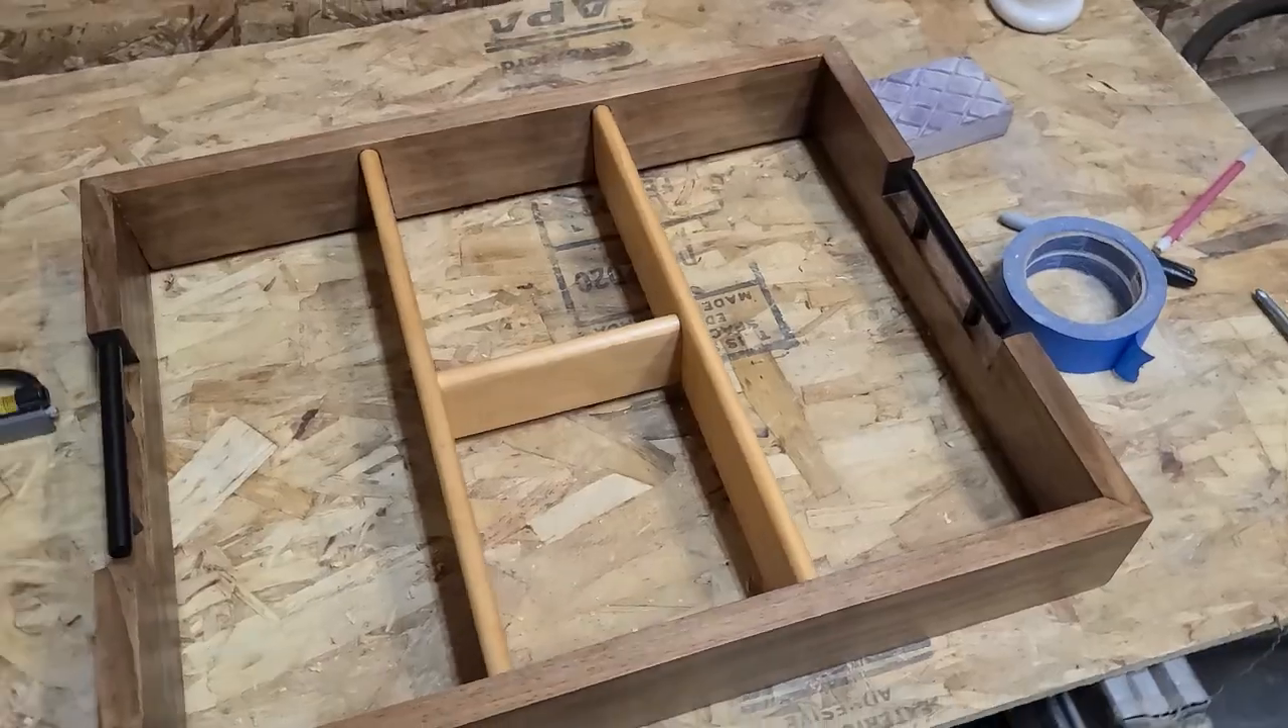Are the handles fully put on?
Yes.